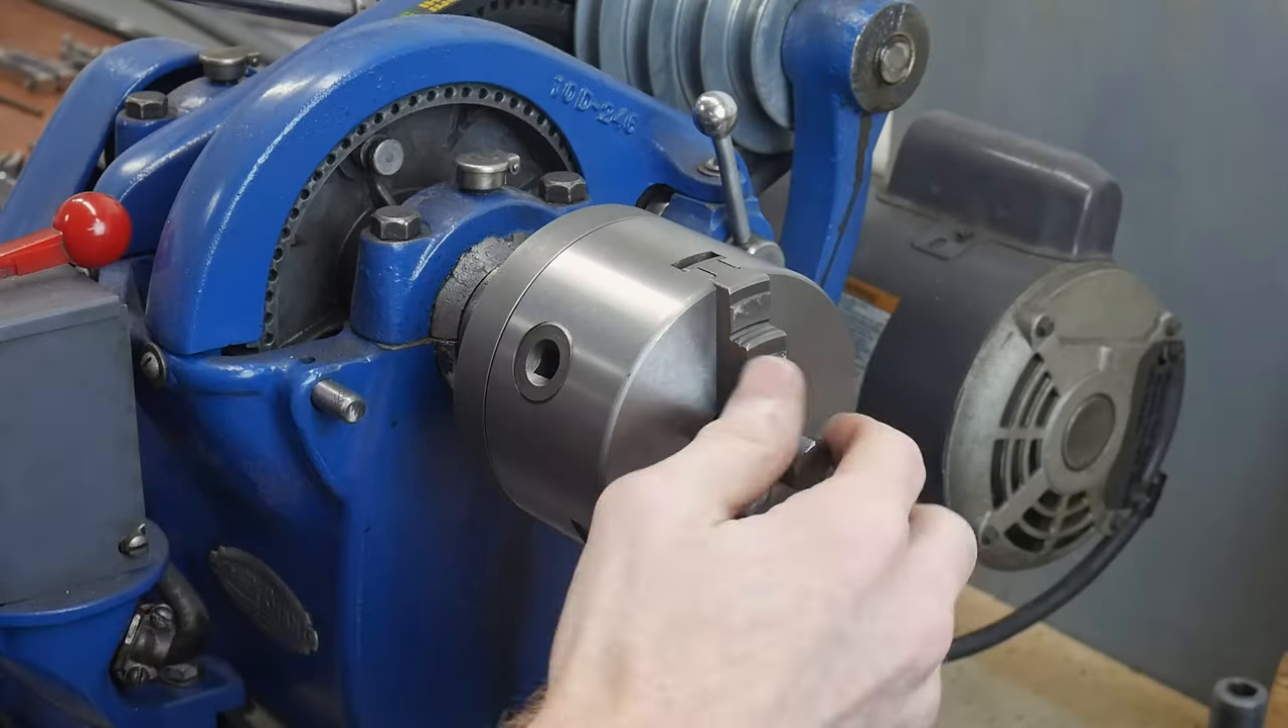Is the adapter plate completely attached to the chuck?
Yes.